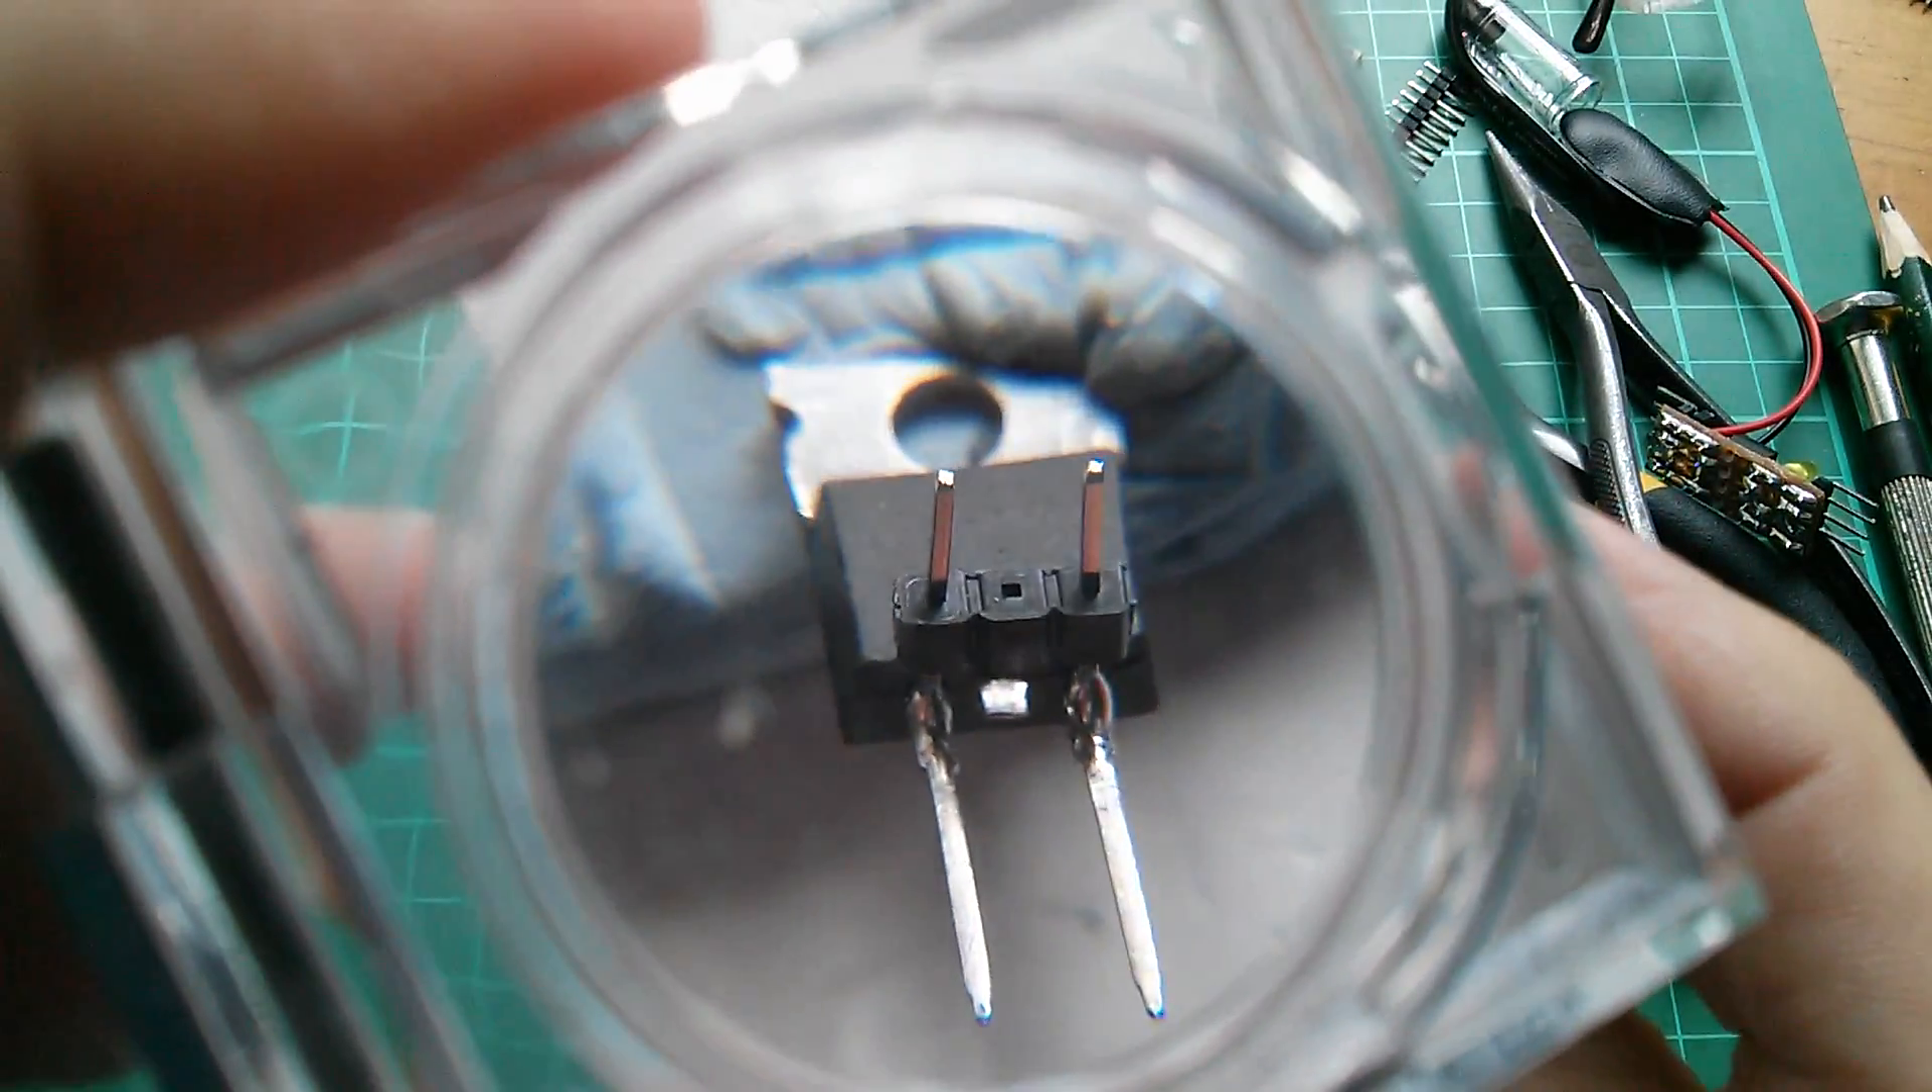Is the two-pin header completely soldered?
Yes.